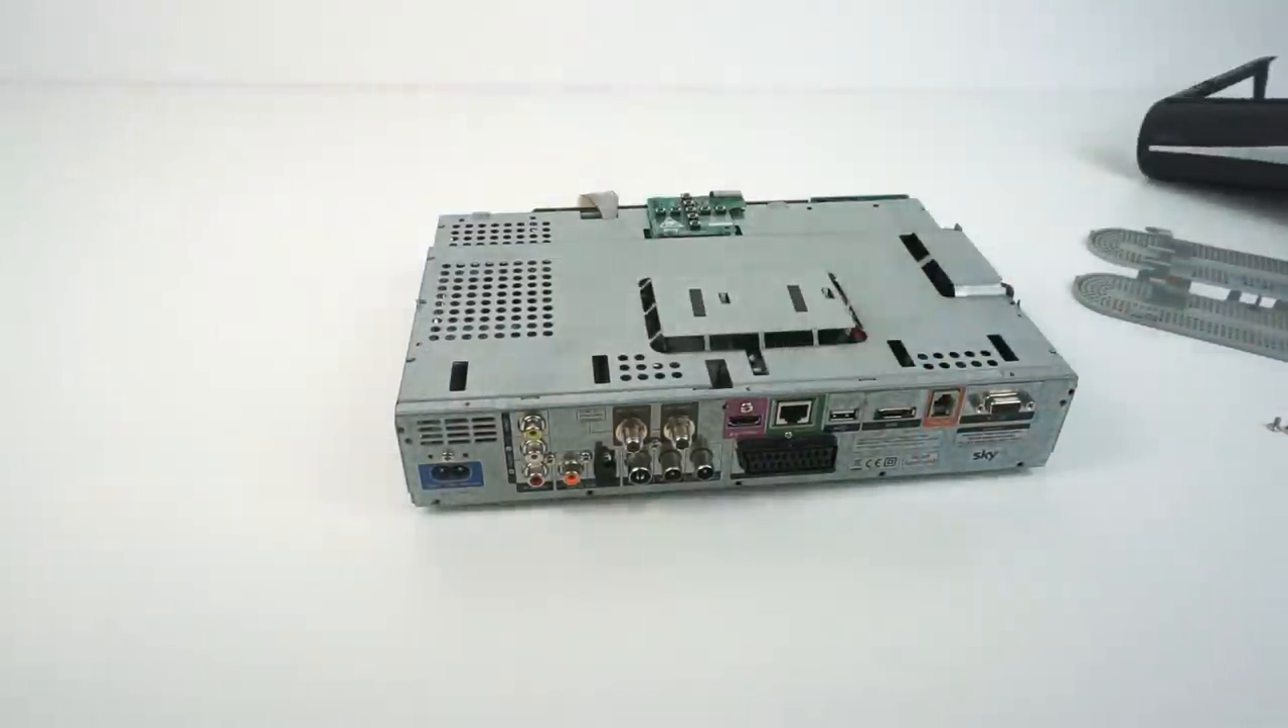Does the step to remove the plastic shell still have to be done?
No.